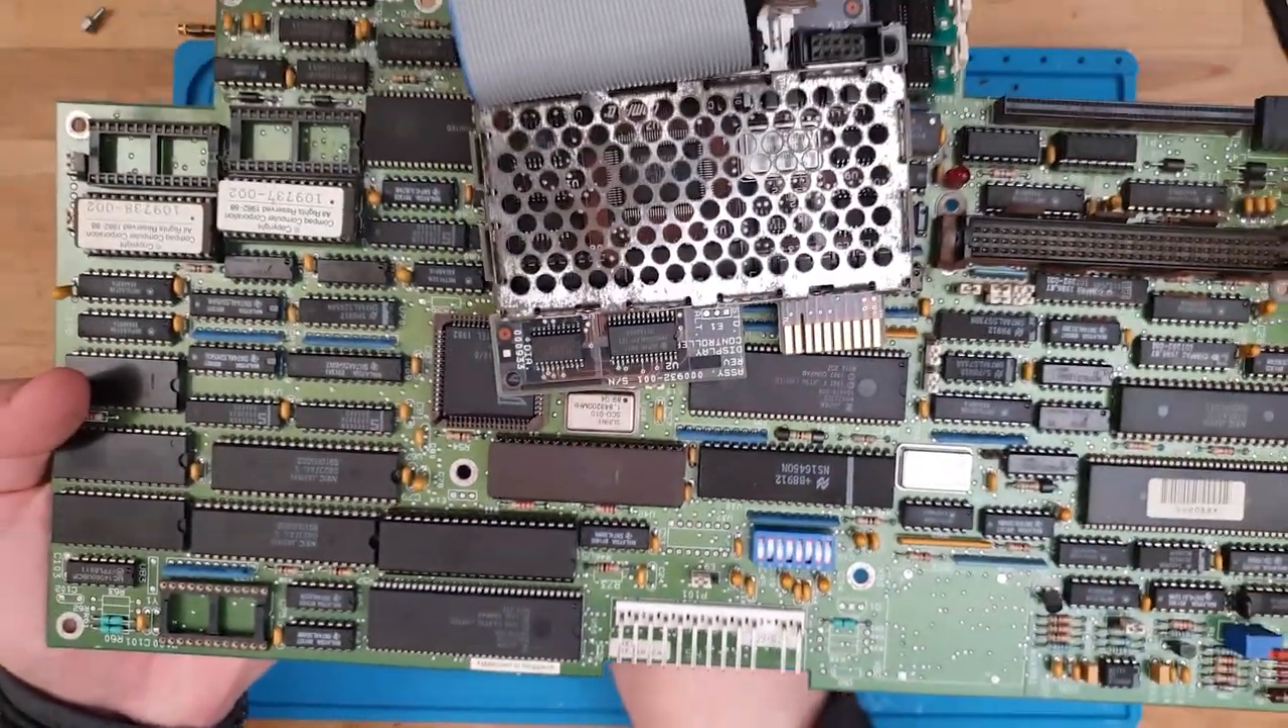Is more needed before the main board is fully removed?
No.